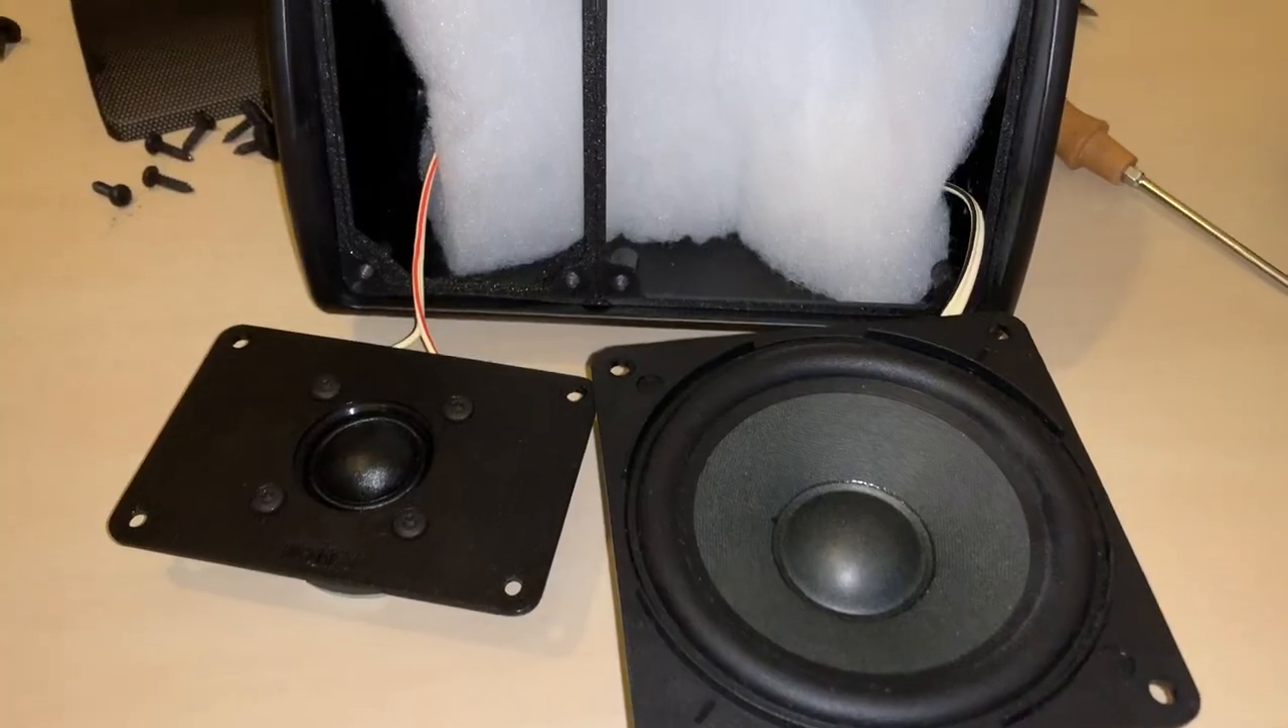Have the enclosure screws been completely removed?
Yes.